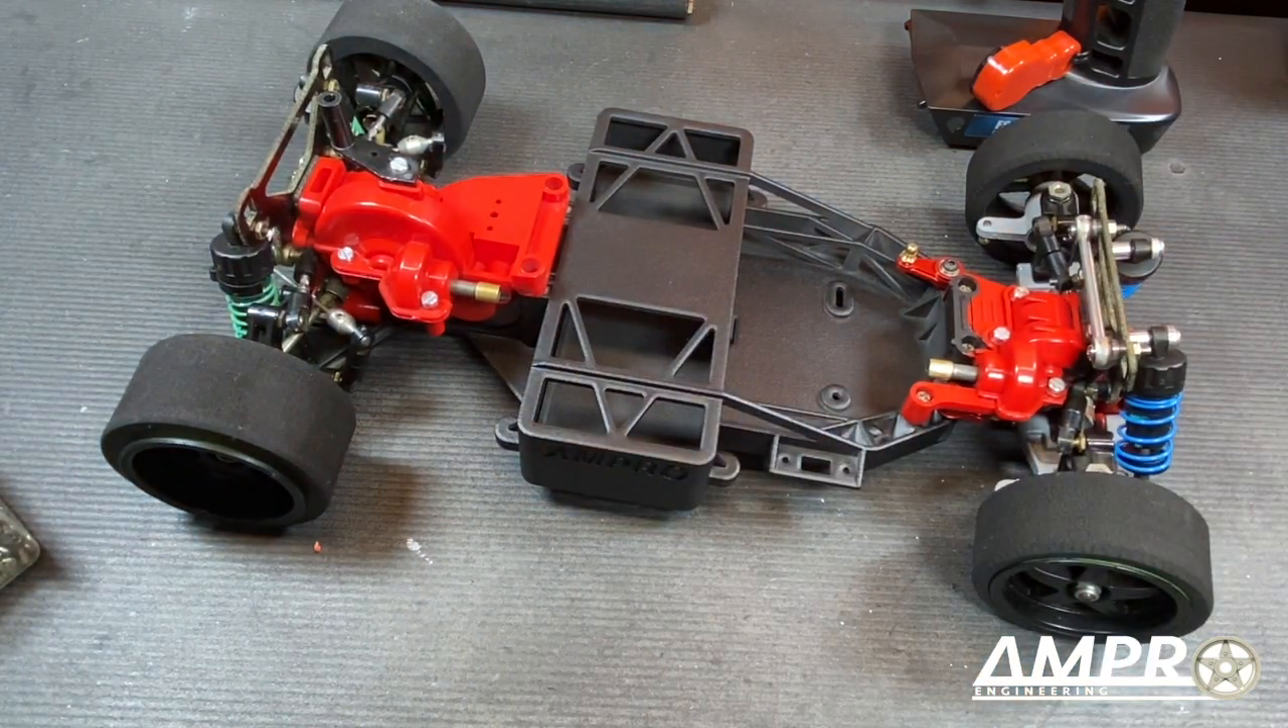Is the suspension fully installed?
Yes.